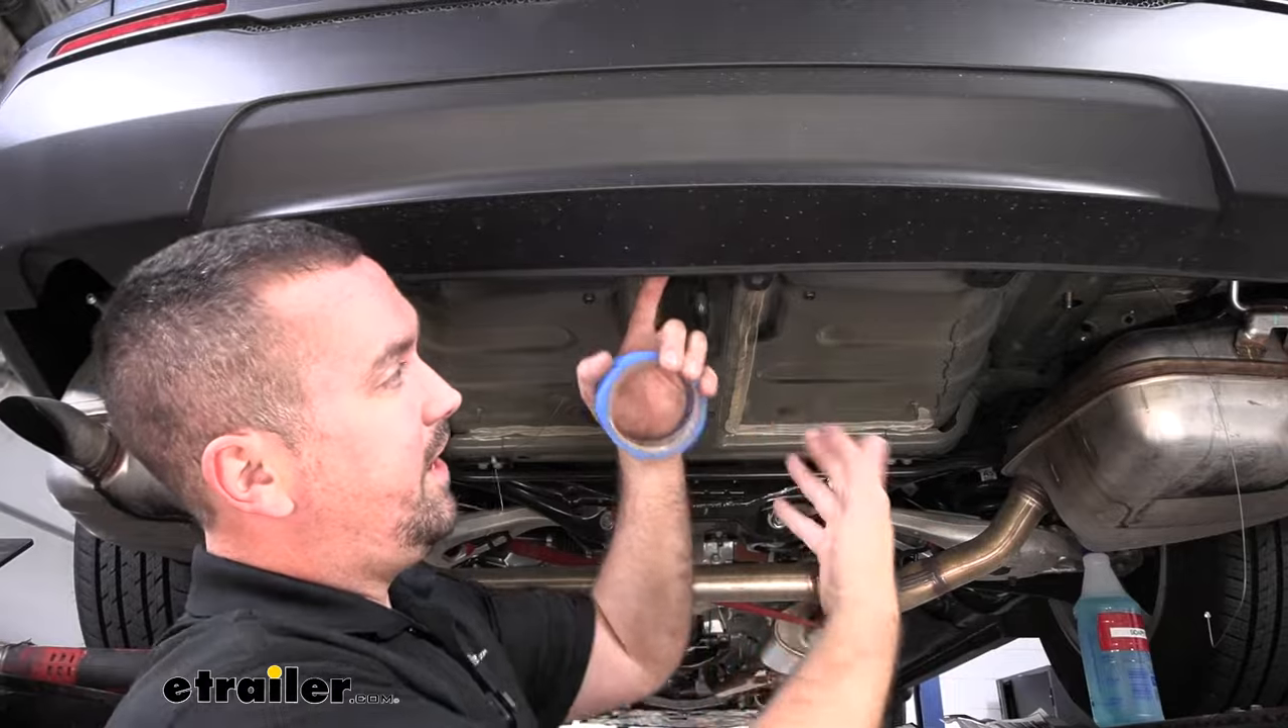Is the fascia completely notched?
No.